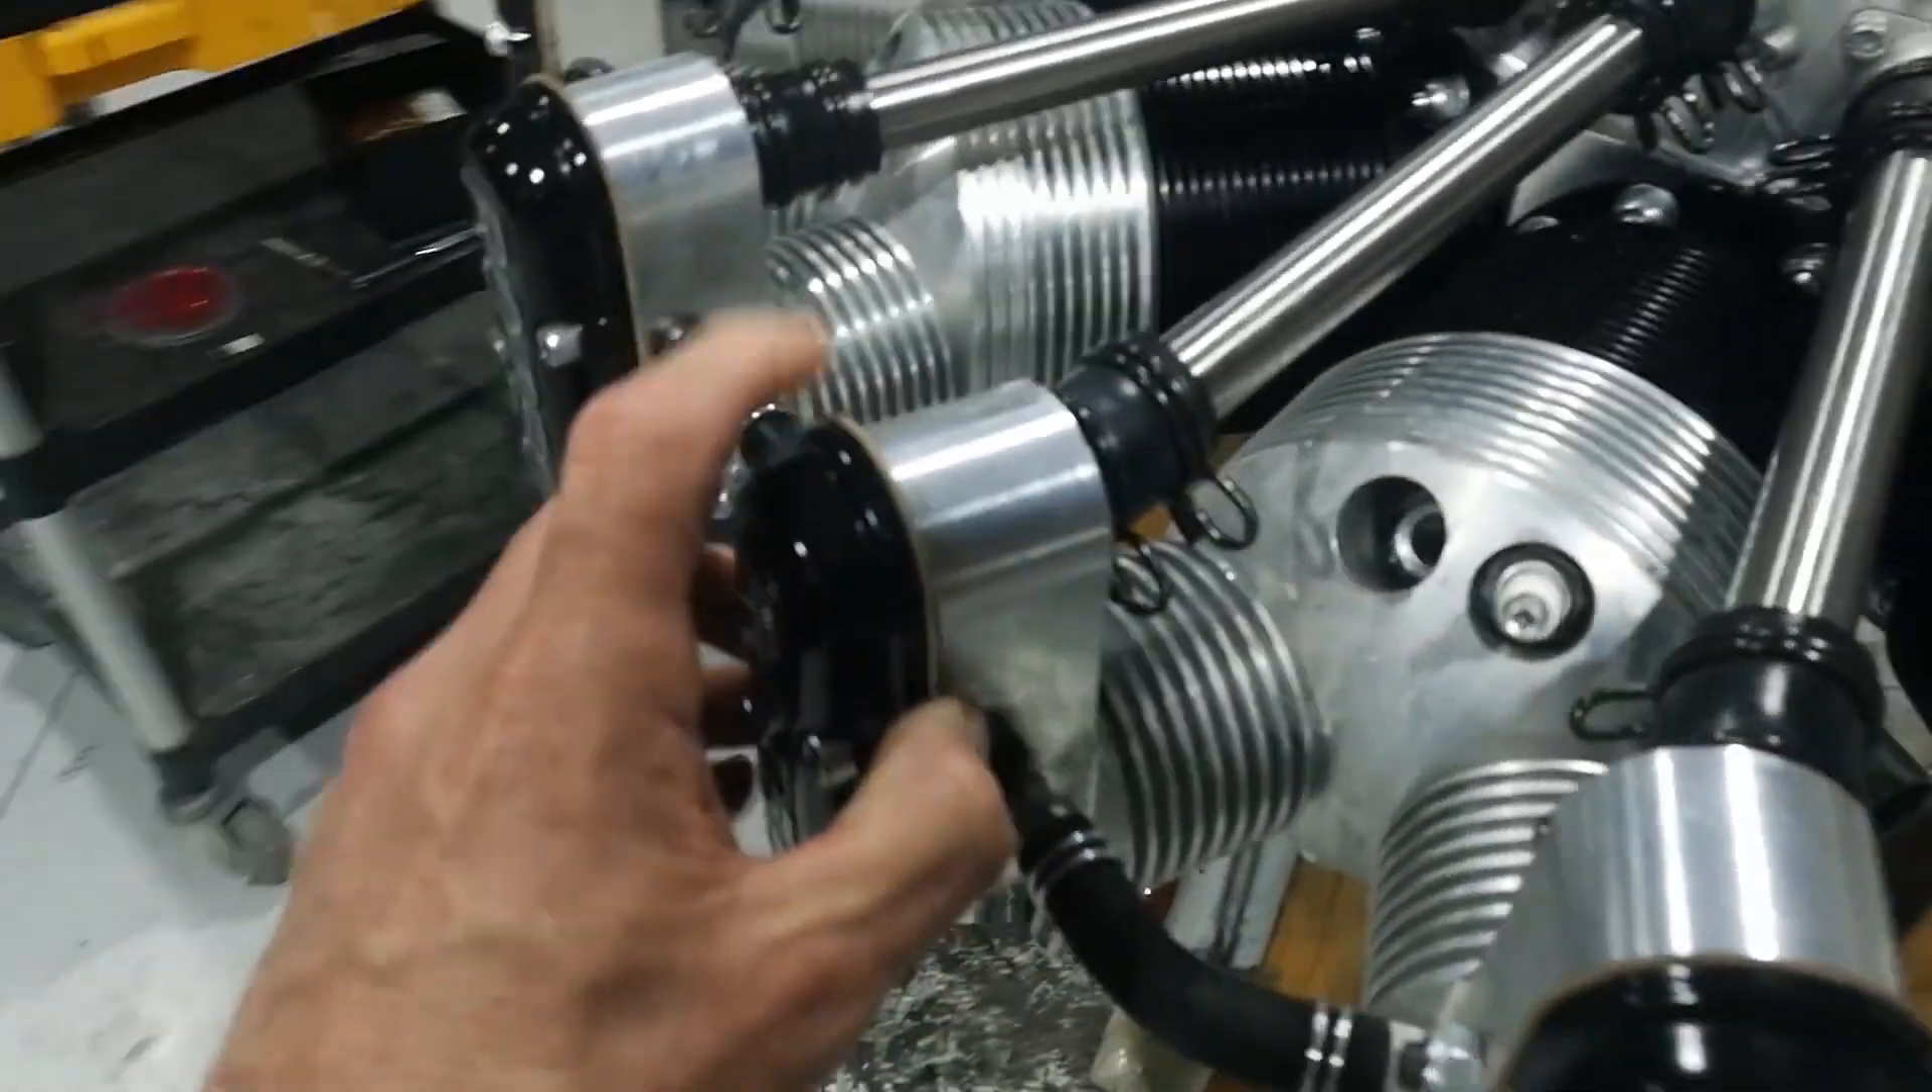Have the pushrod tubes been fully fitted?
Yes.